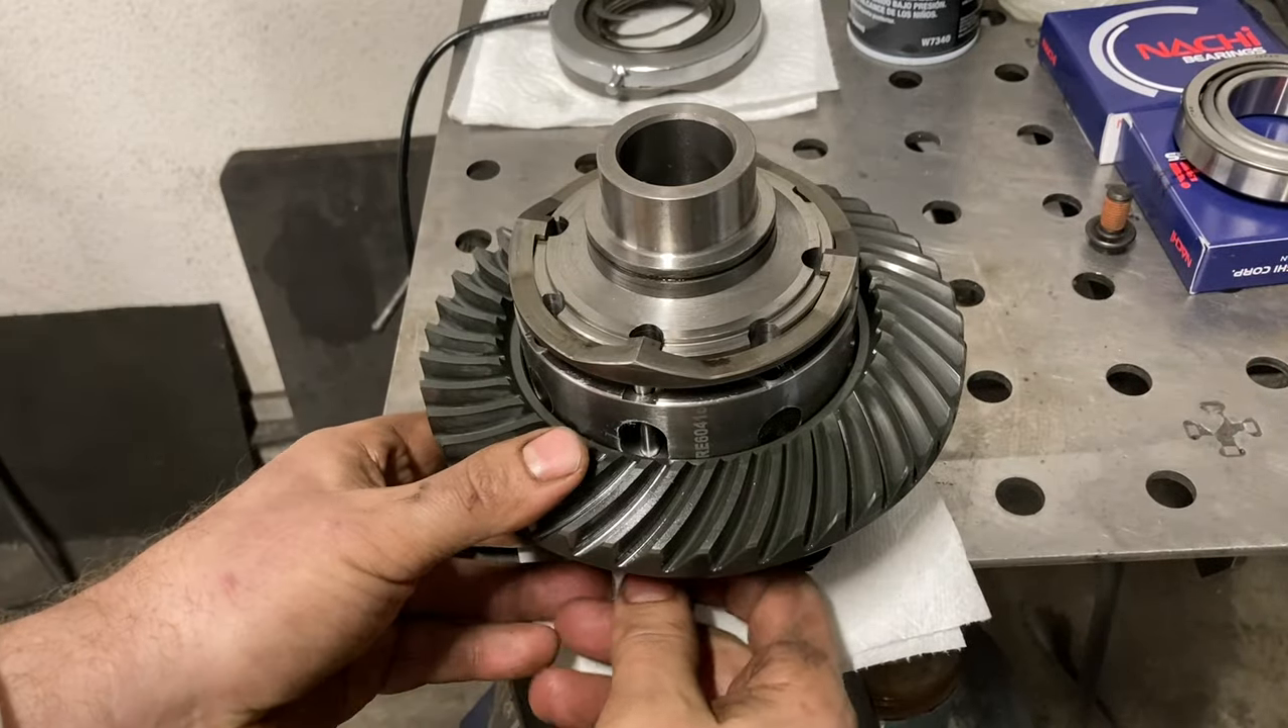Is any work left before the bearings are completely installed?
Yes.